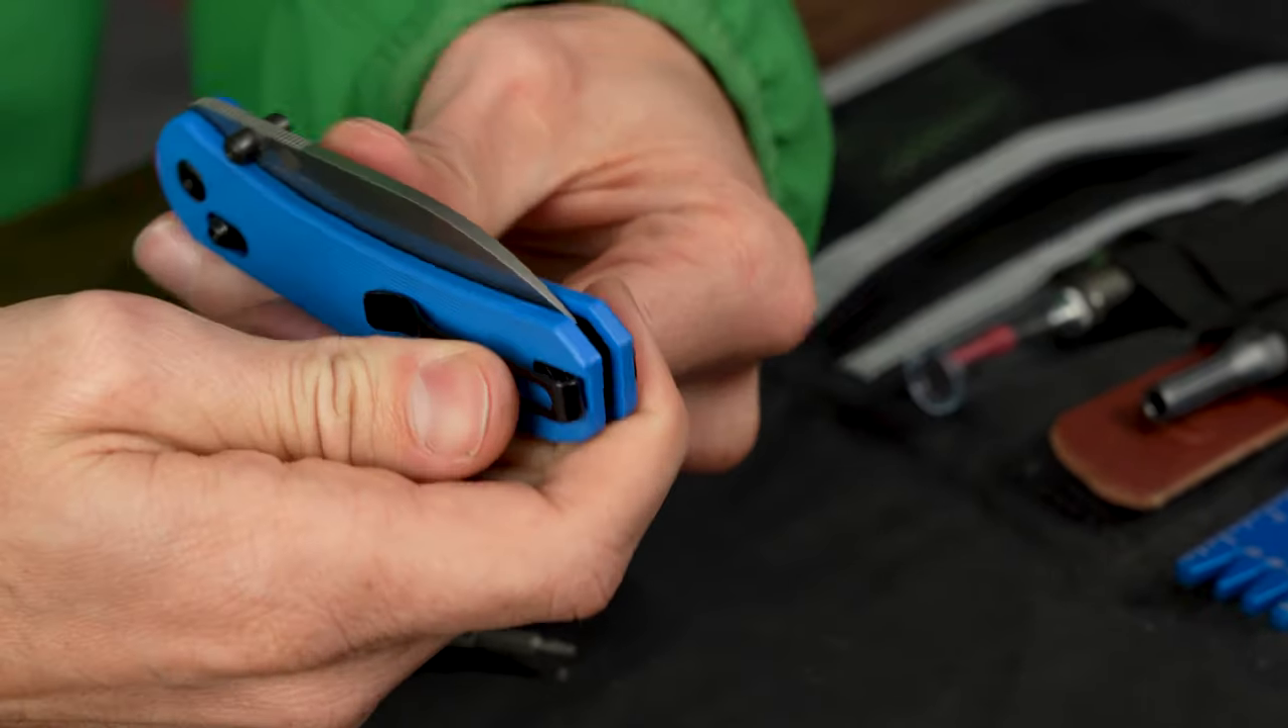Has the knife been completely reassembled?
Yes.